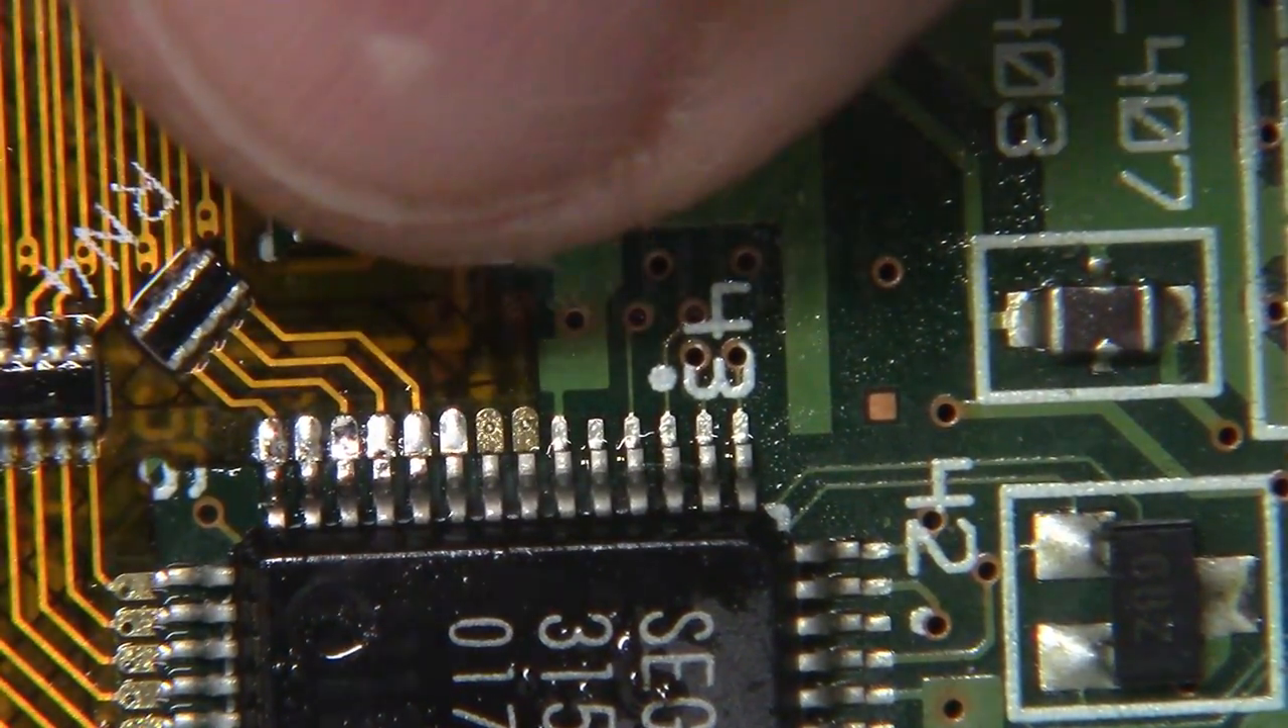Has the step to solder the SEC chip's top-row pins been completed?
No.